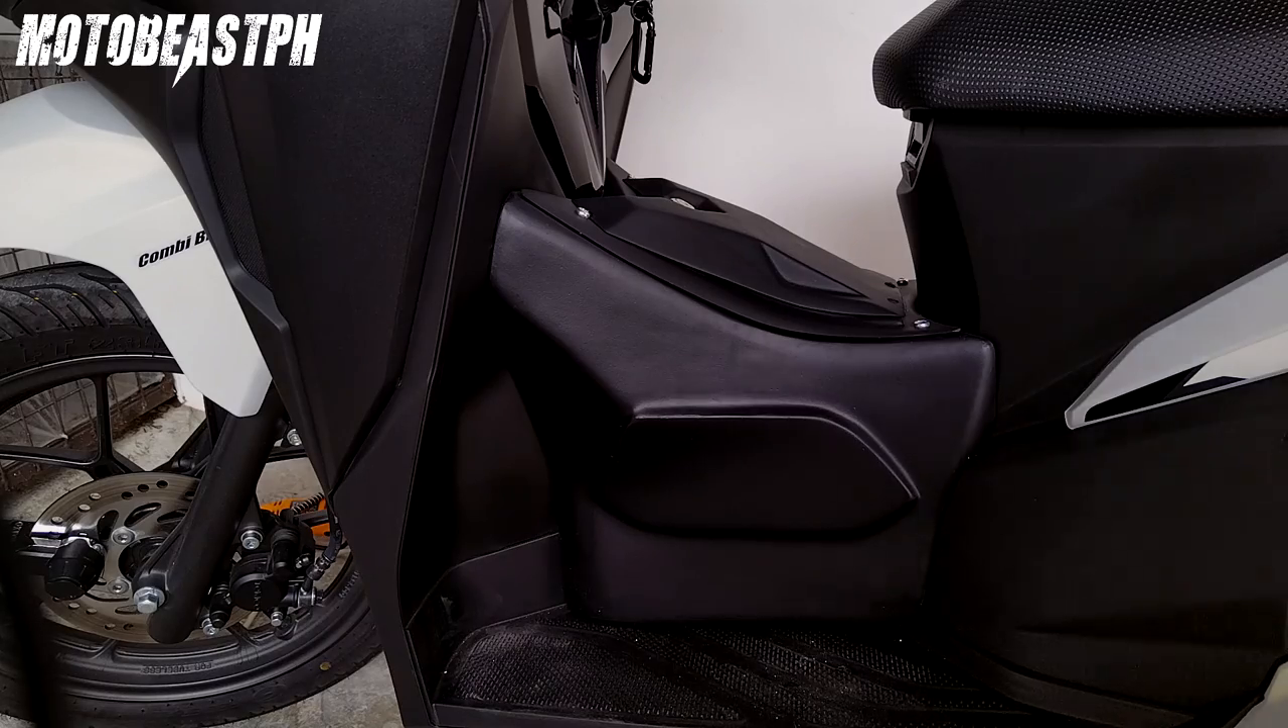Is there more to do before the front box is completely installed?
No.